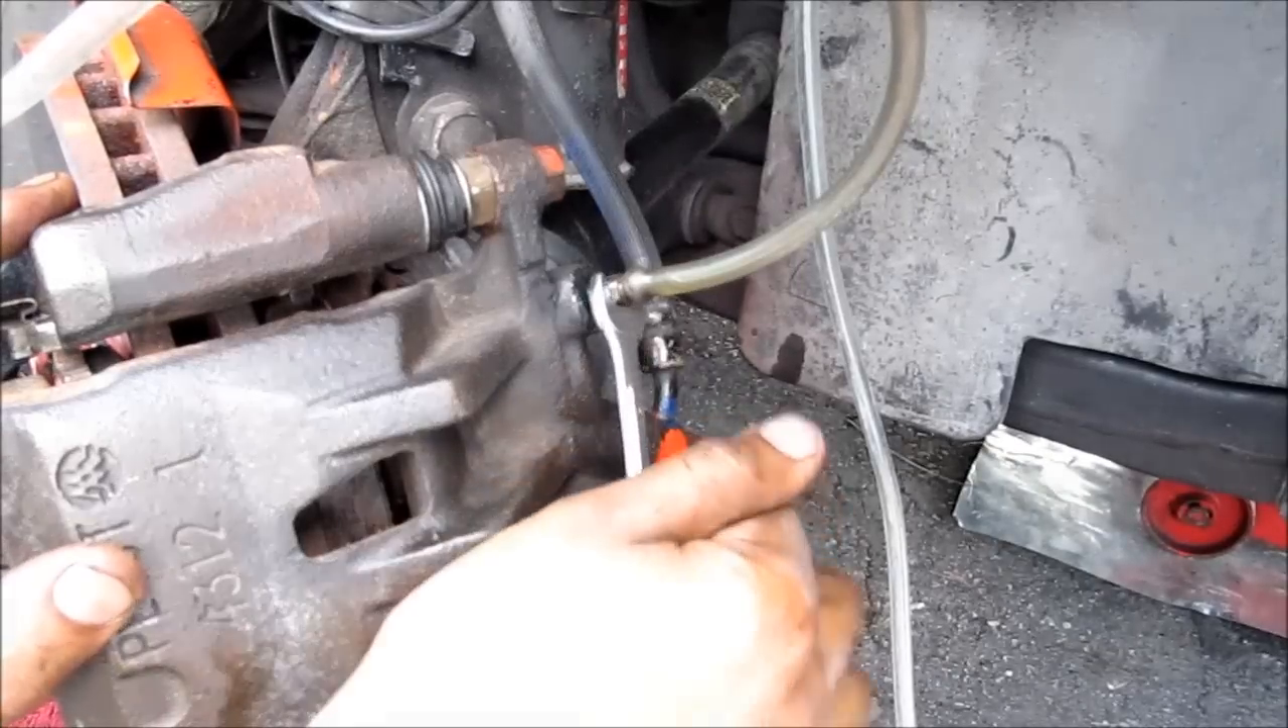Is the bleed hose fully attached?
Yes.